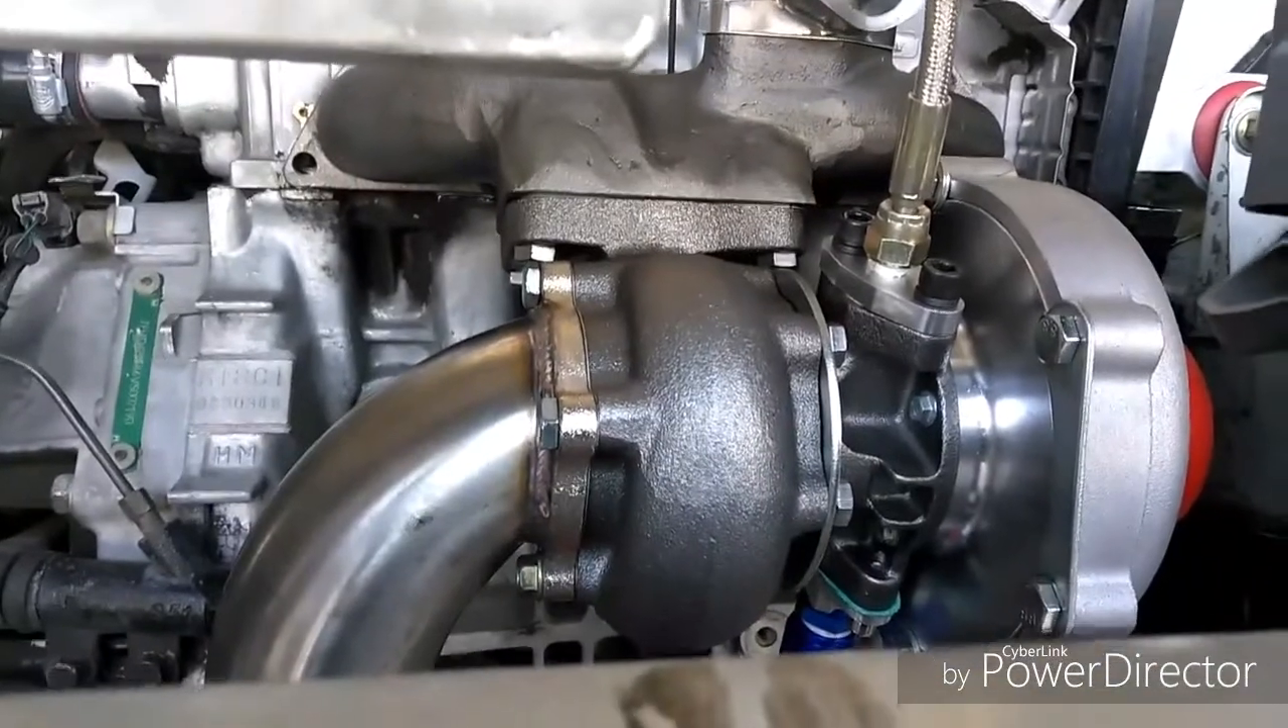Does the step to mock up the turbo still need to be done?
No.